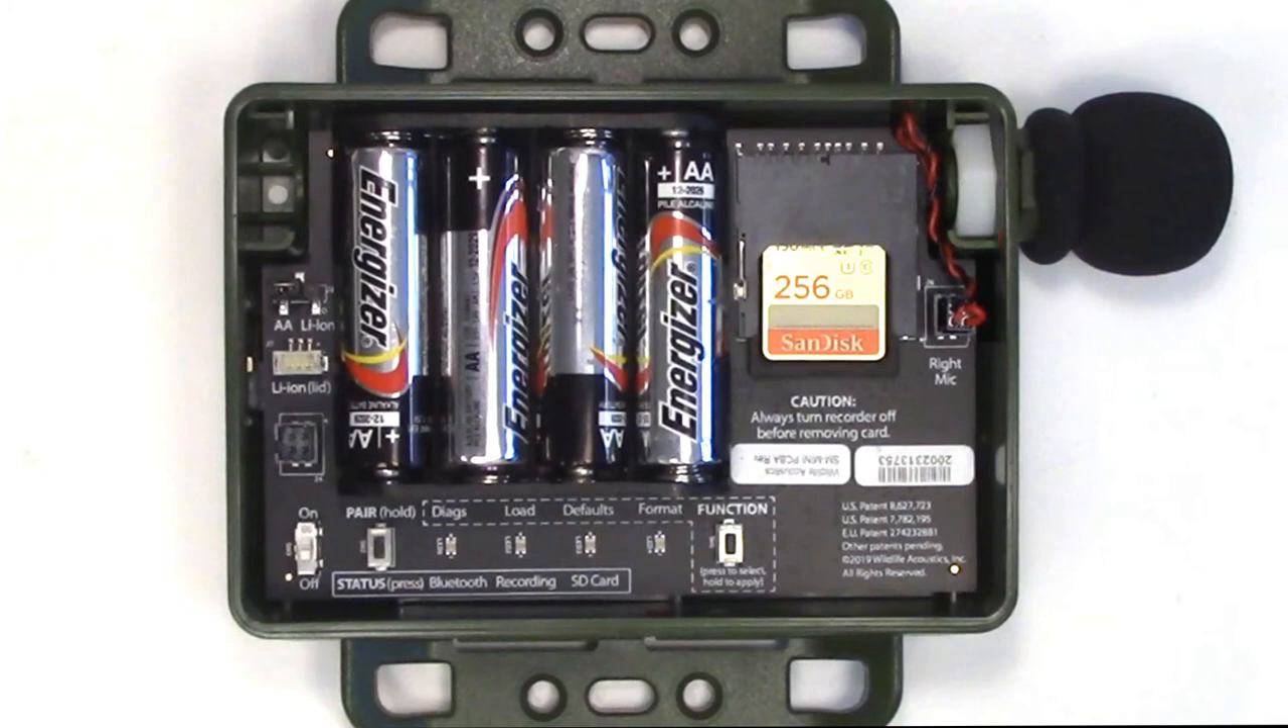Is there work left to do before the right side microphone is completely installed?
No.